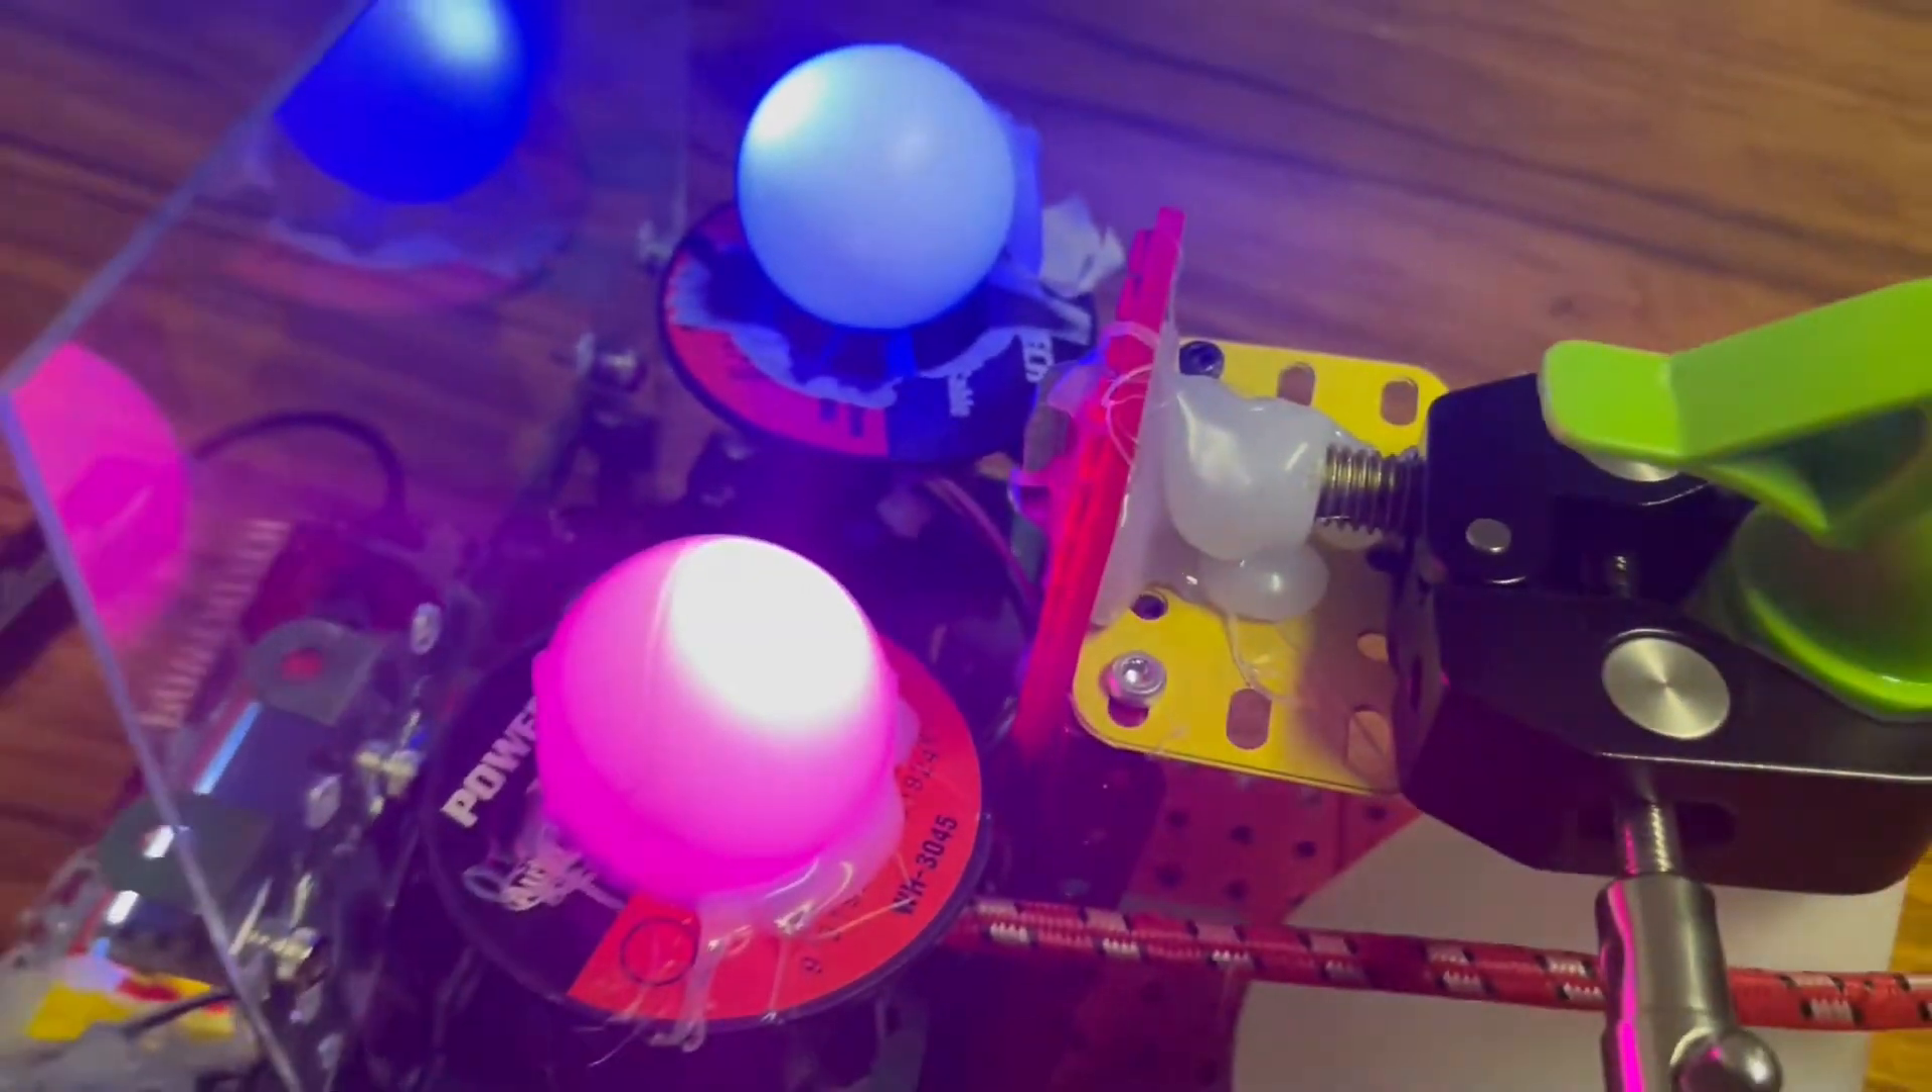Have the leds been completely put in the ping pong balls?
Yes.